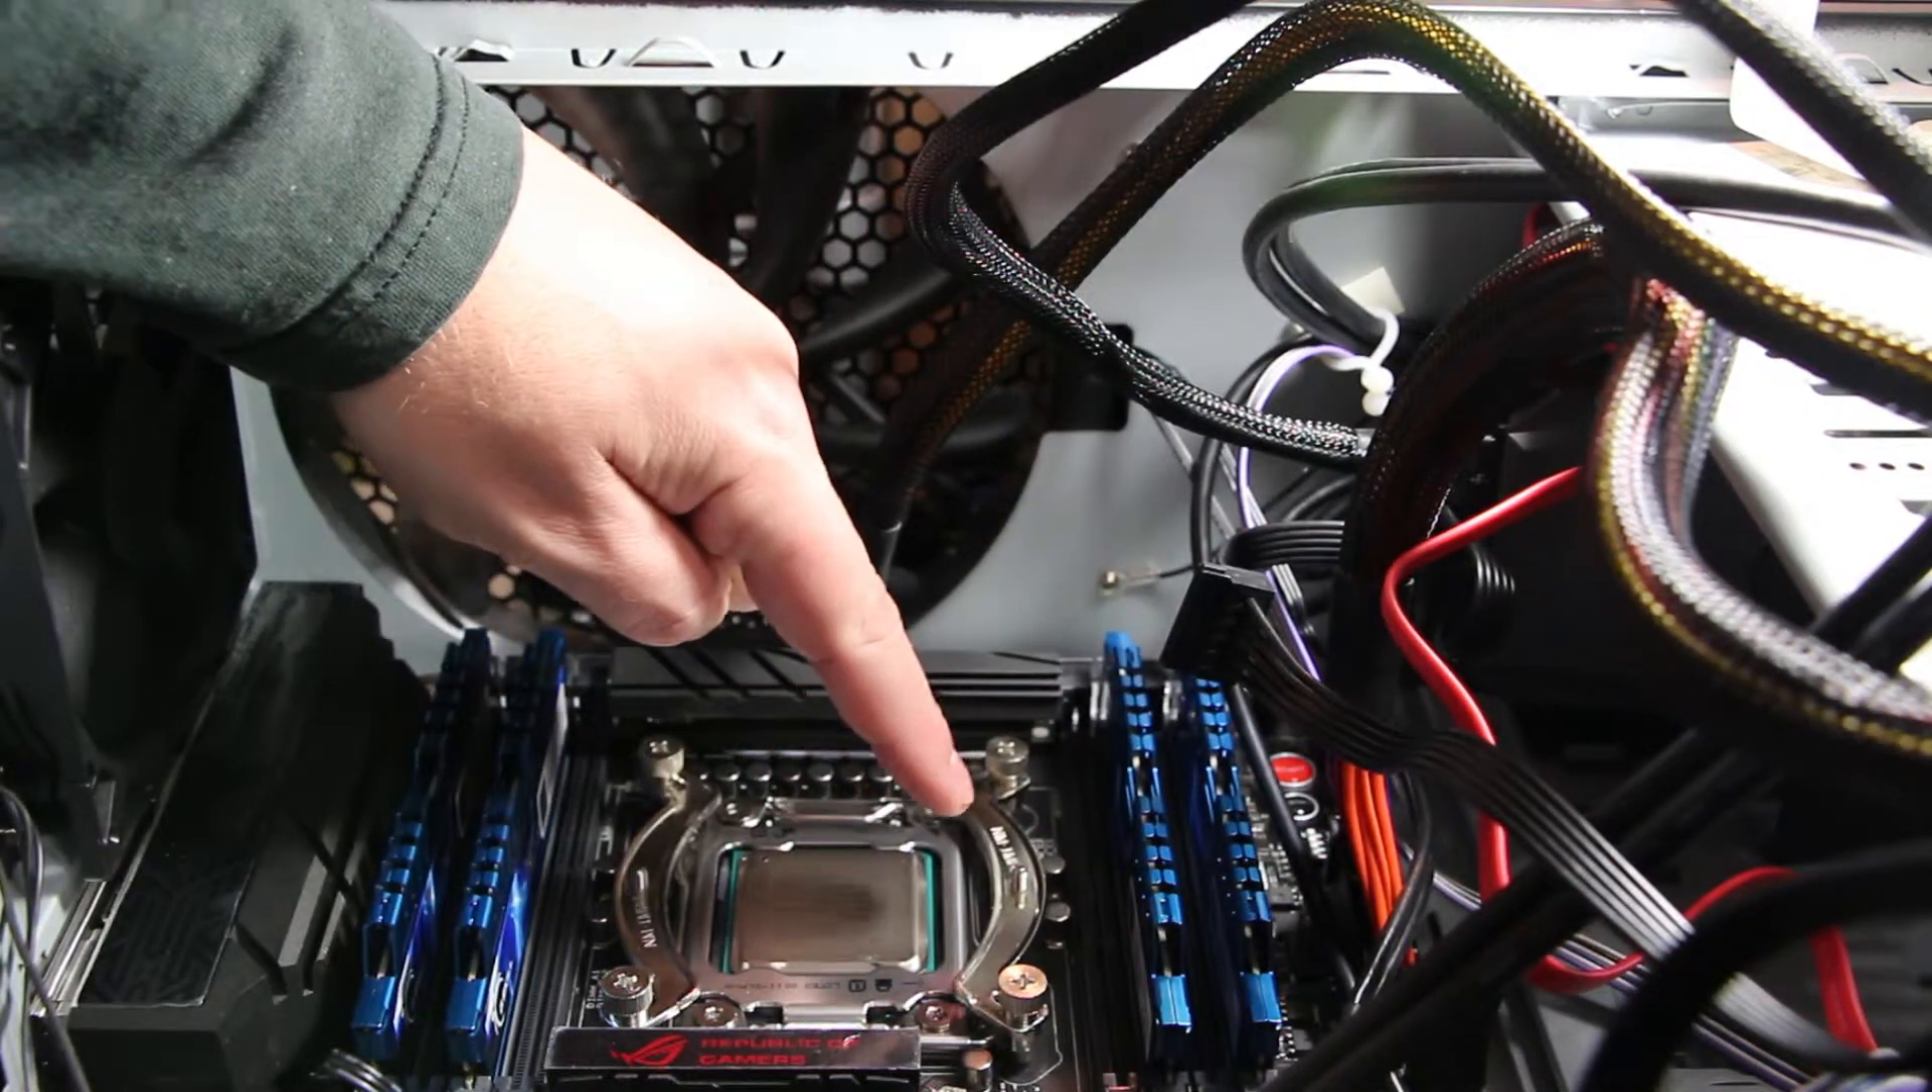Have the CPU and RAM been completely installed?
Yes.